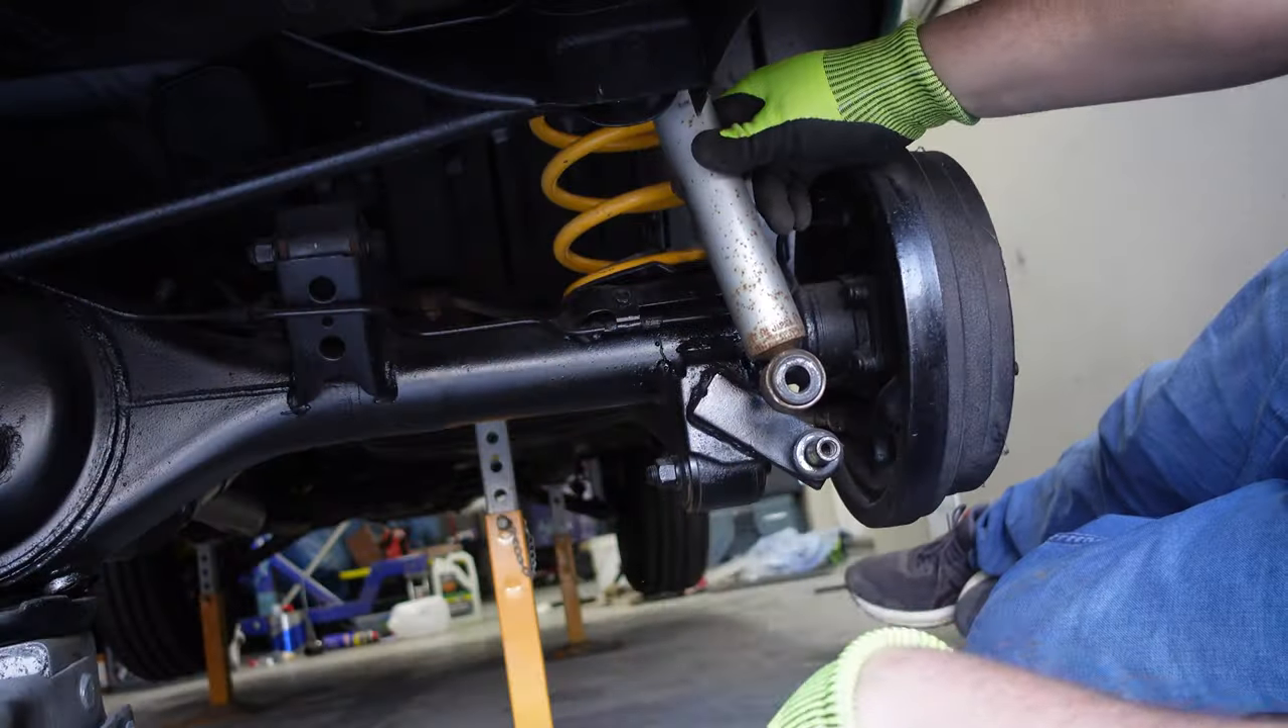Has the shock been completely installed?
No.